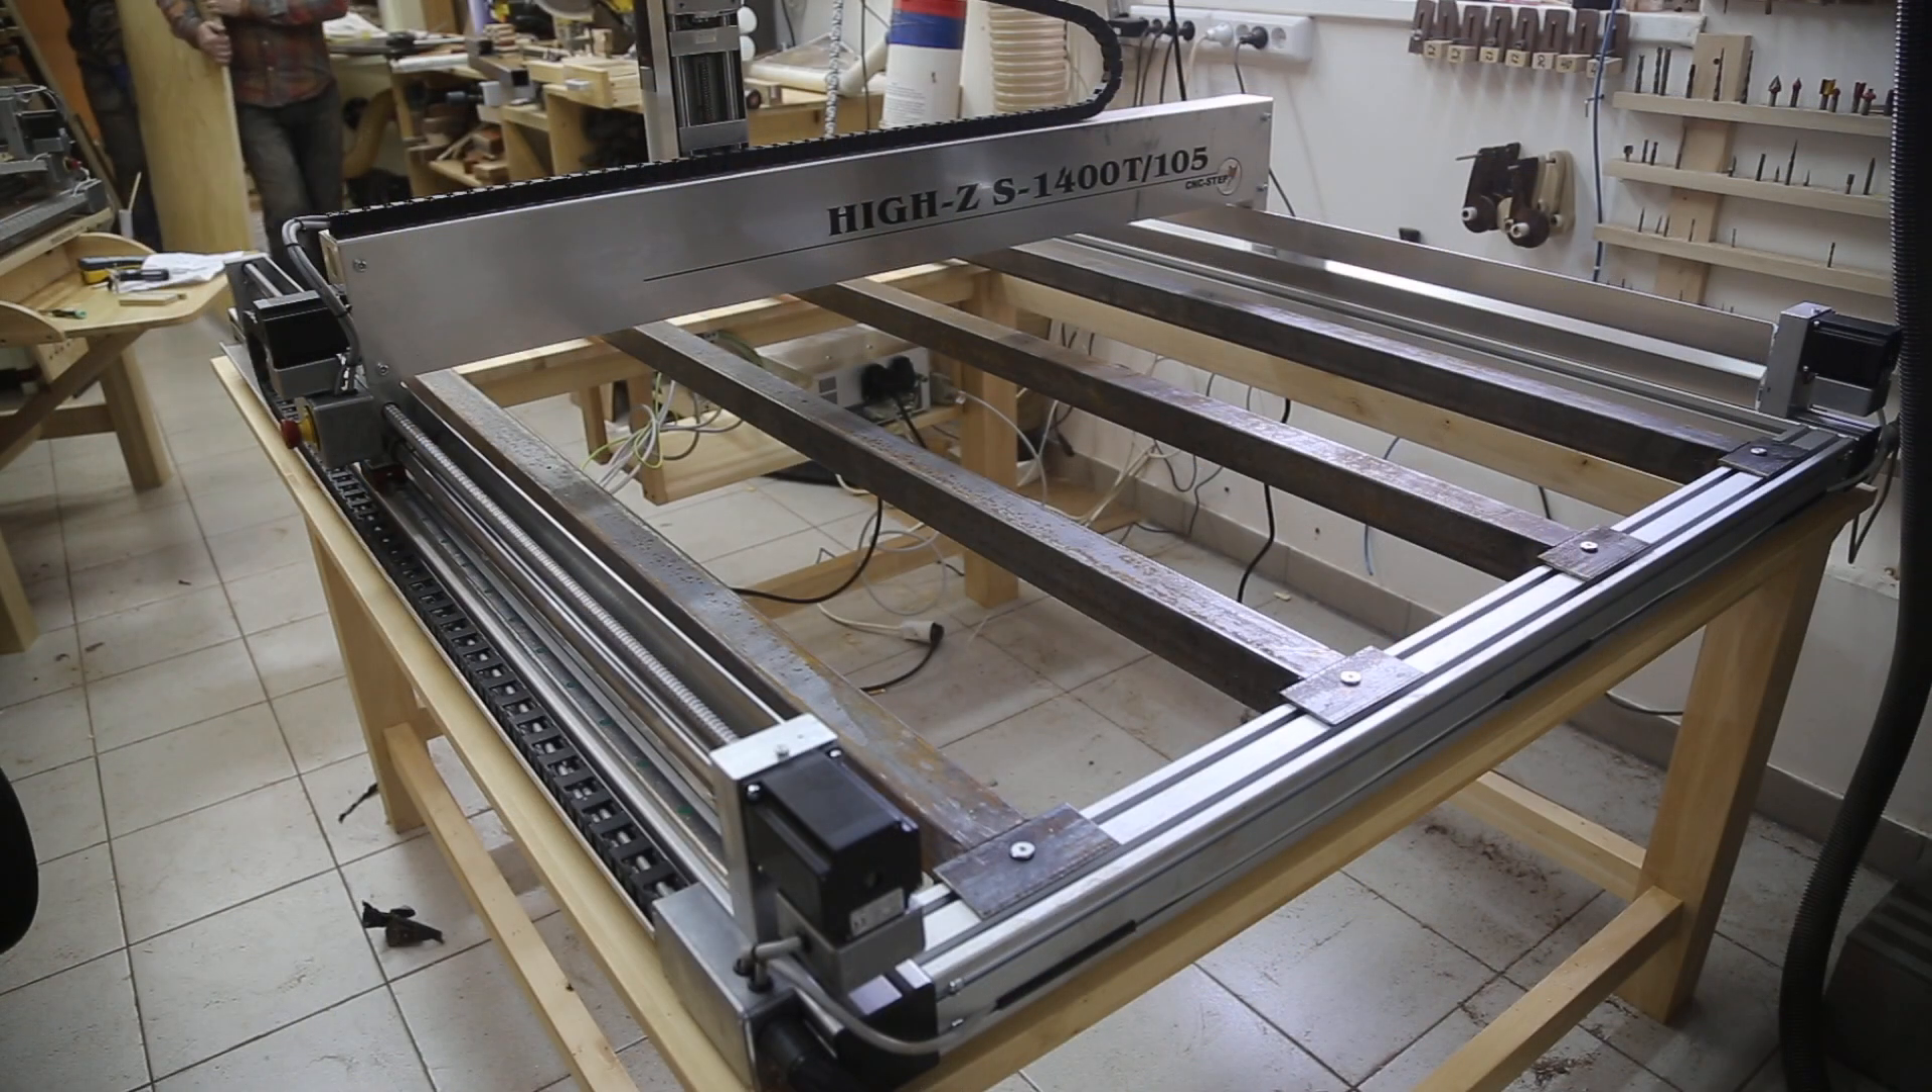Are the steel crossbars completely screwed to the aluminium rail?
Yes.